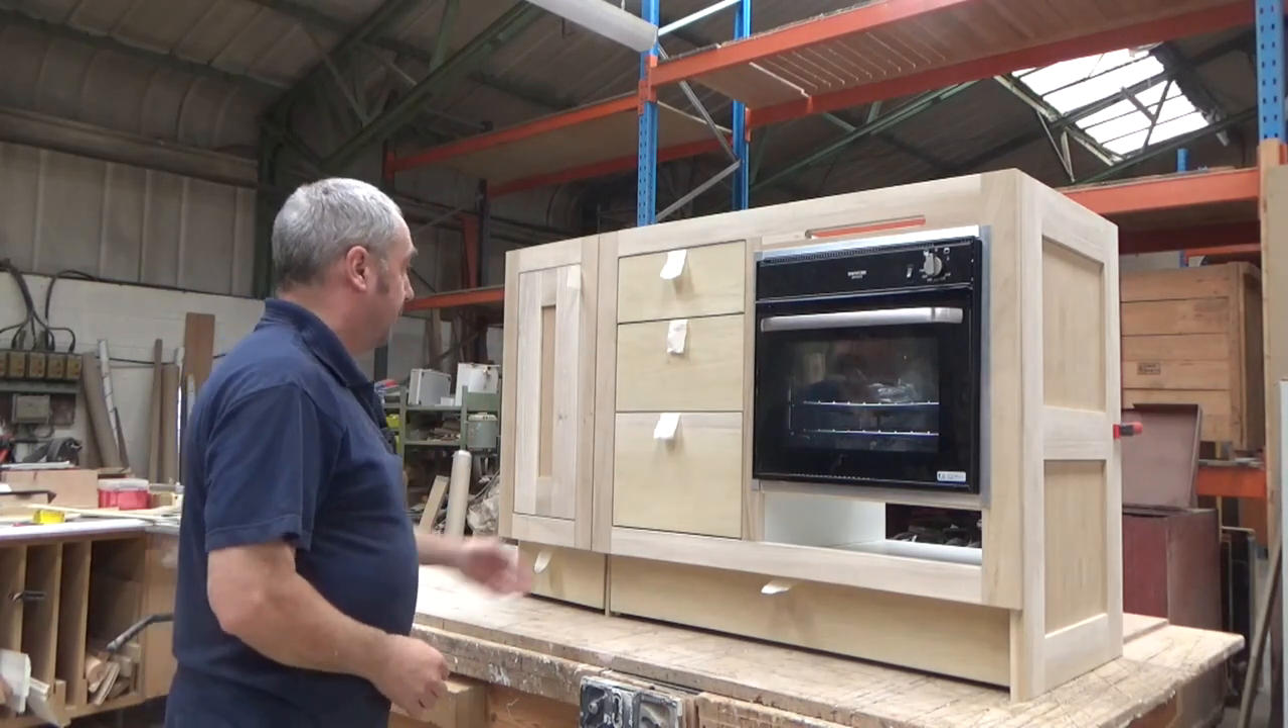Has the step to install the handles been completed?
No.